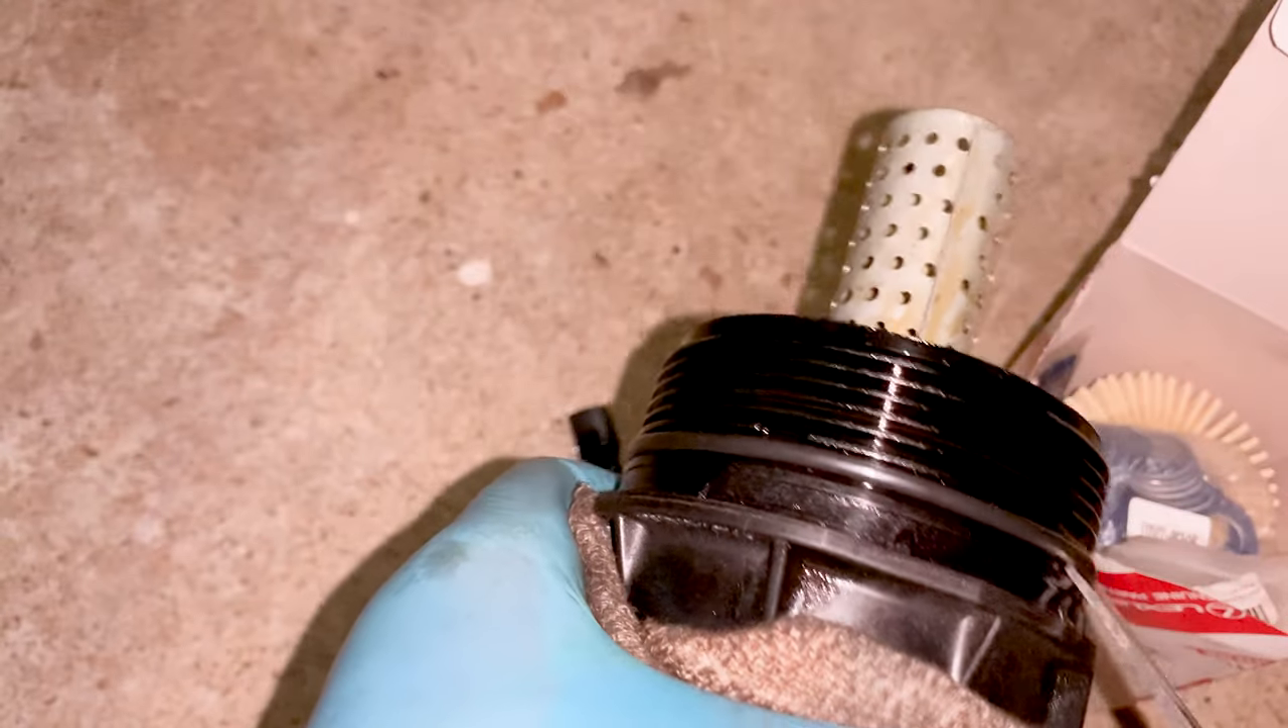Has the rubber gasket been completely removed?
No.